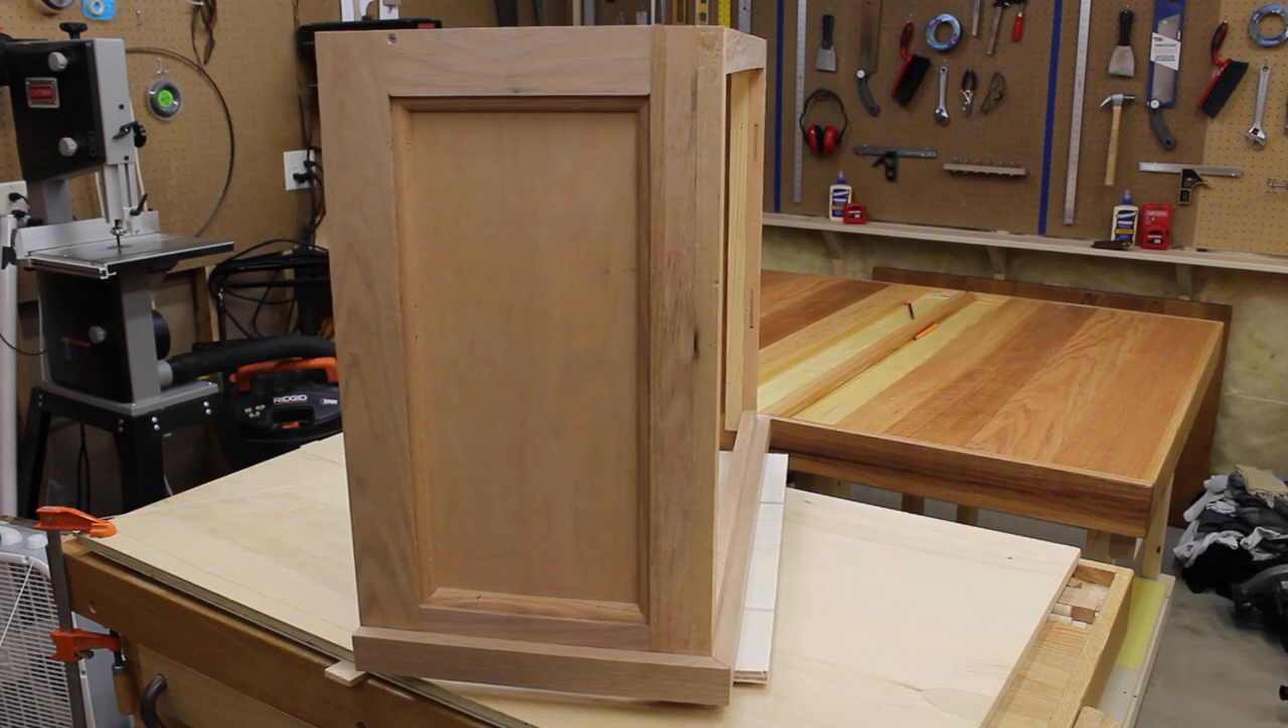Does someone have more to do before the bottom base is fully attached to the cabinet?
No.